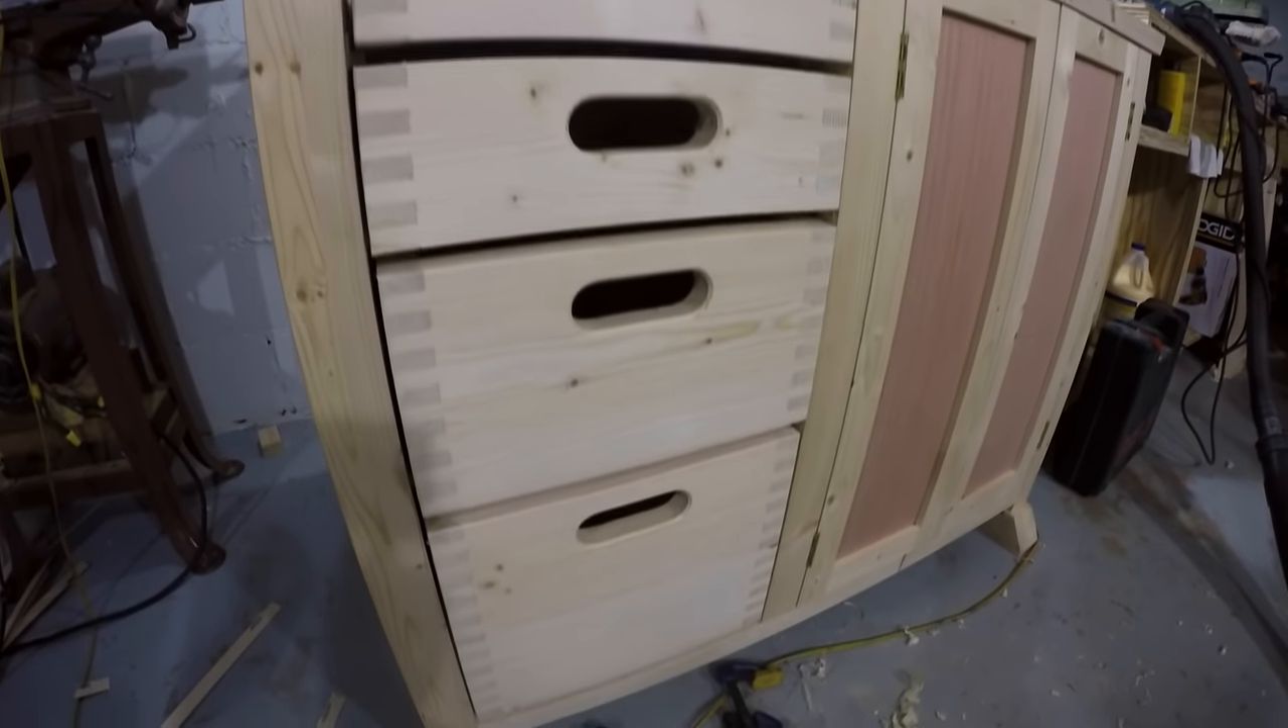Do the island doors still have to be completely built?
No.